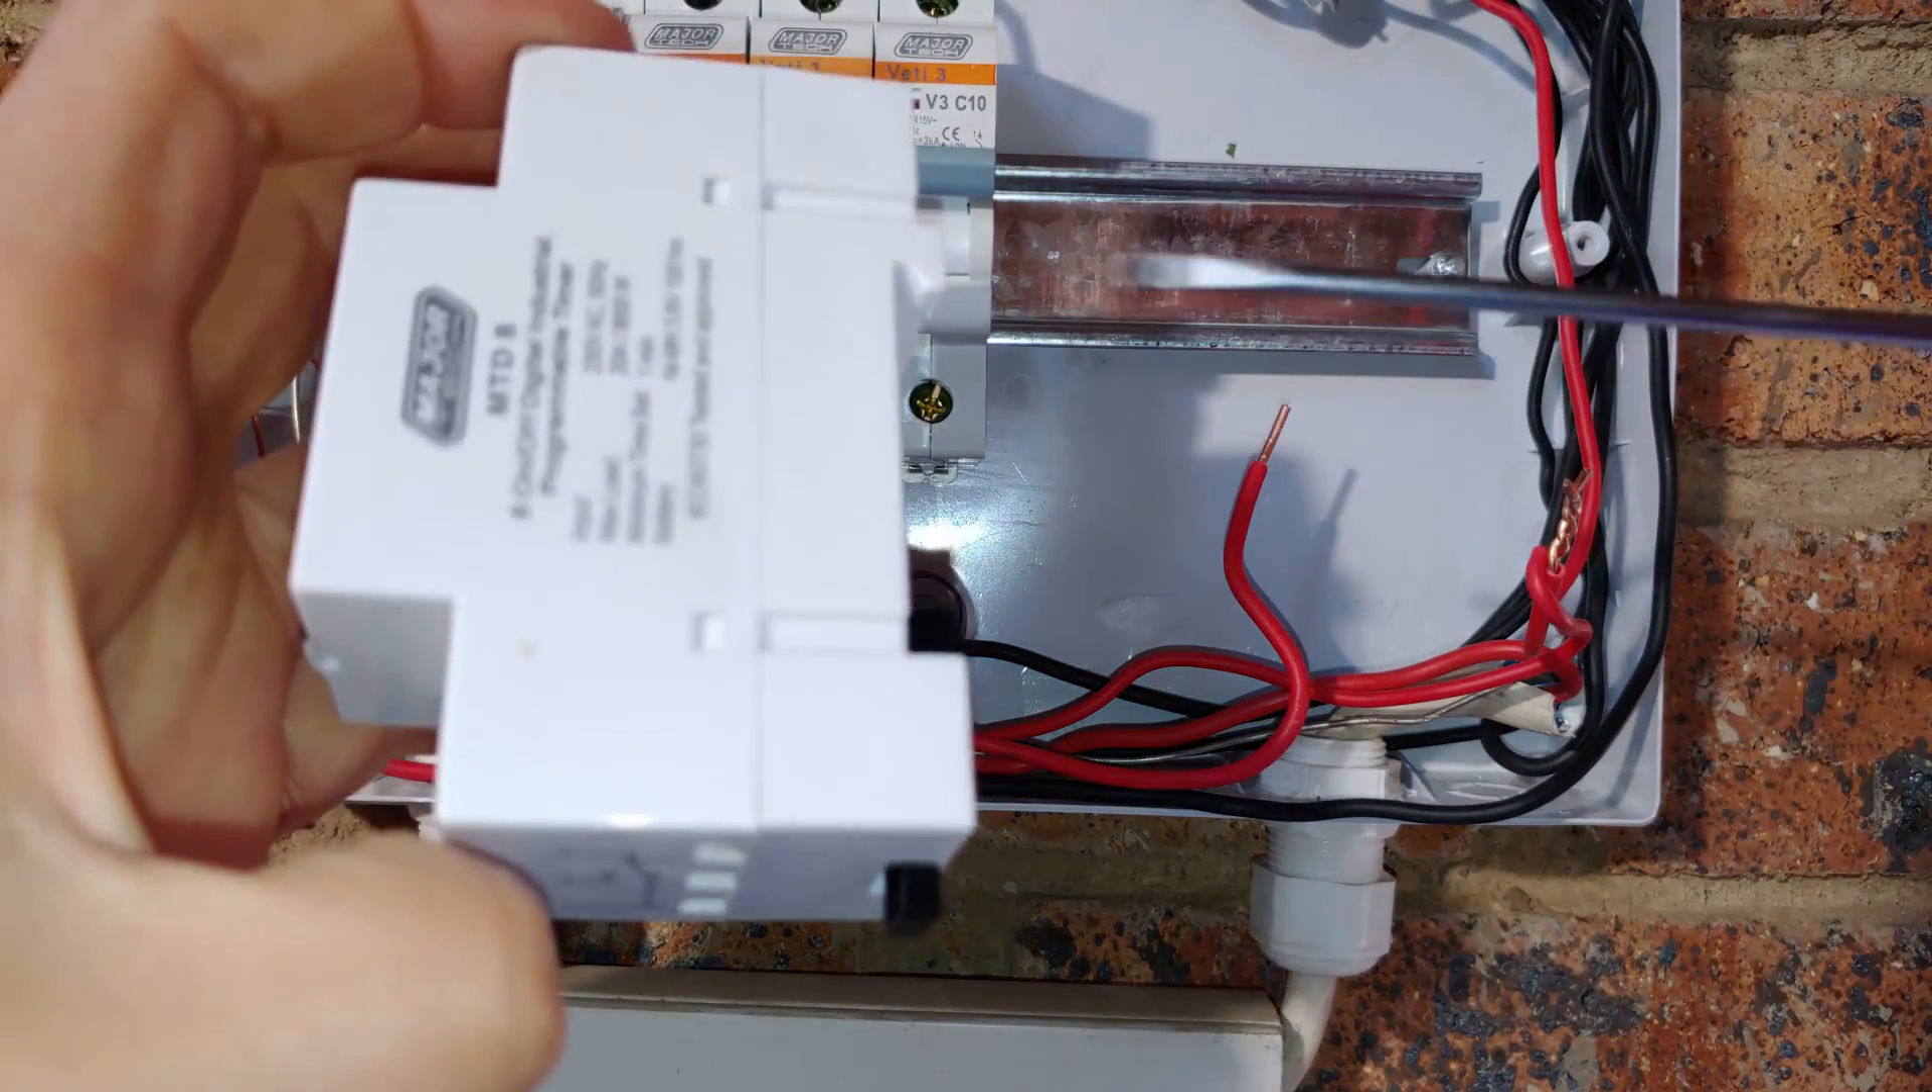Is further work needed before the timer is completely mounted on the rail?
Yes.